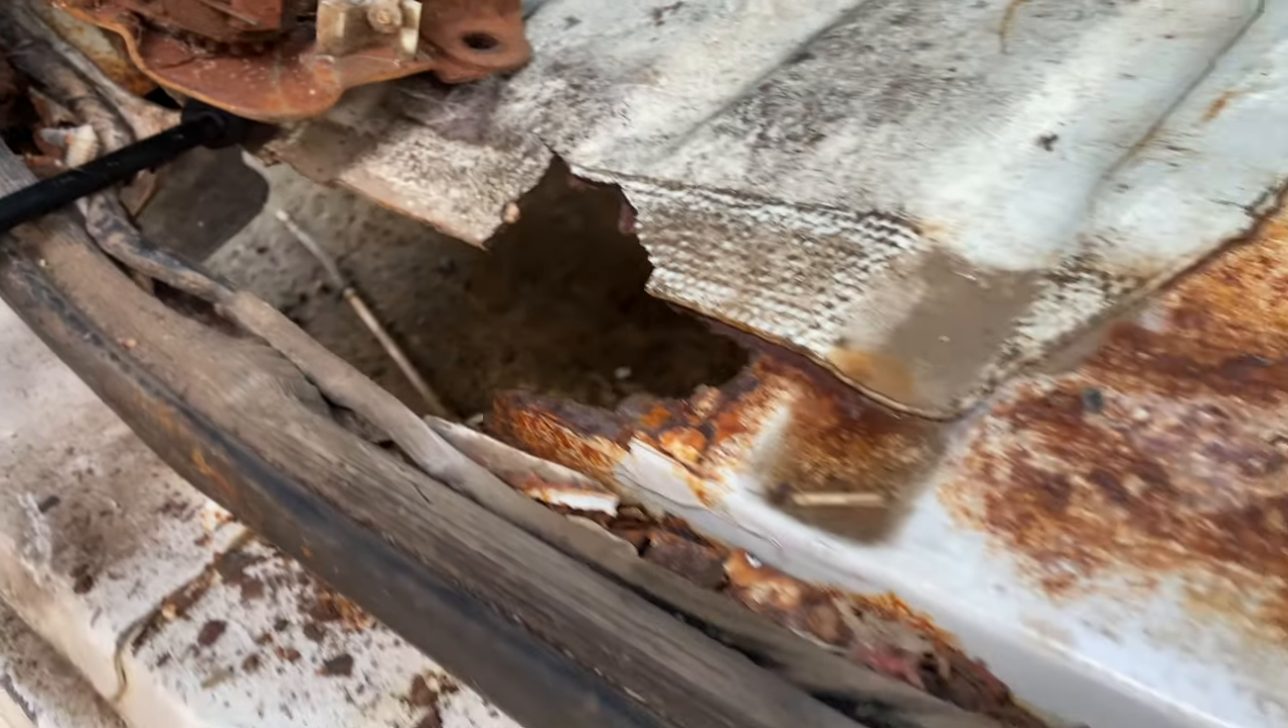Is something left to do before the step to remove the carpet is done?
No.